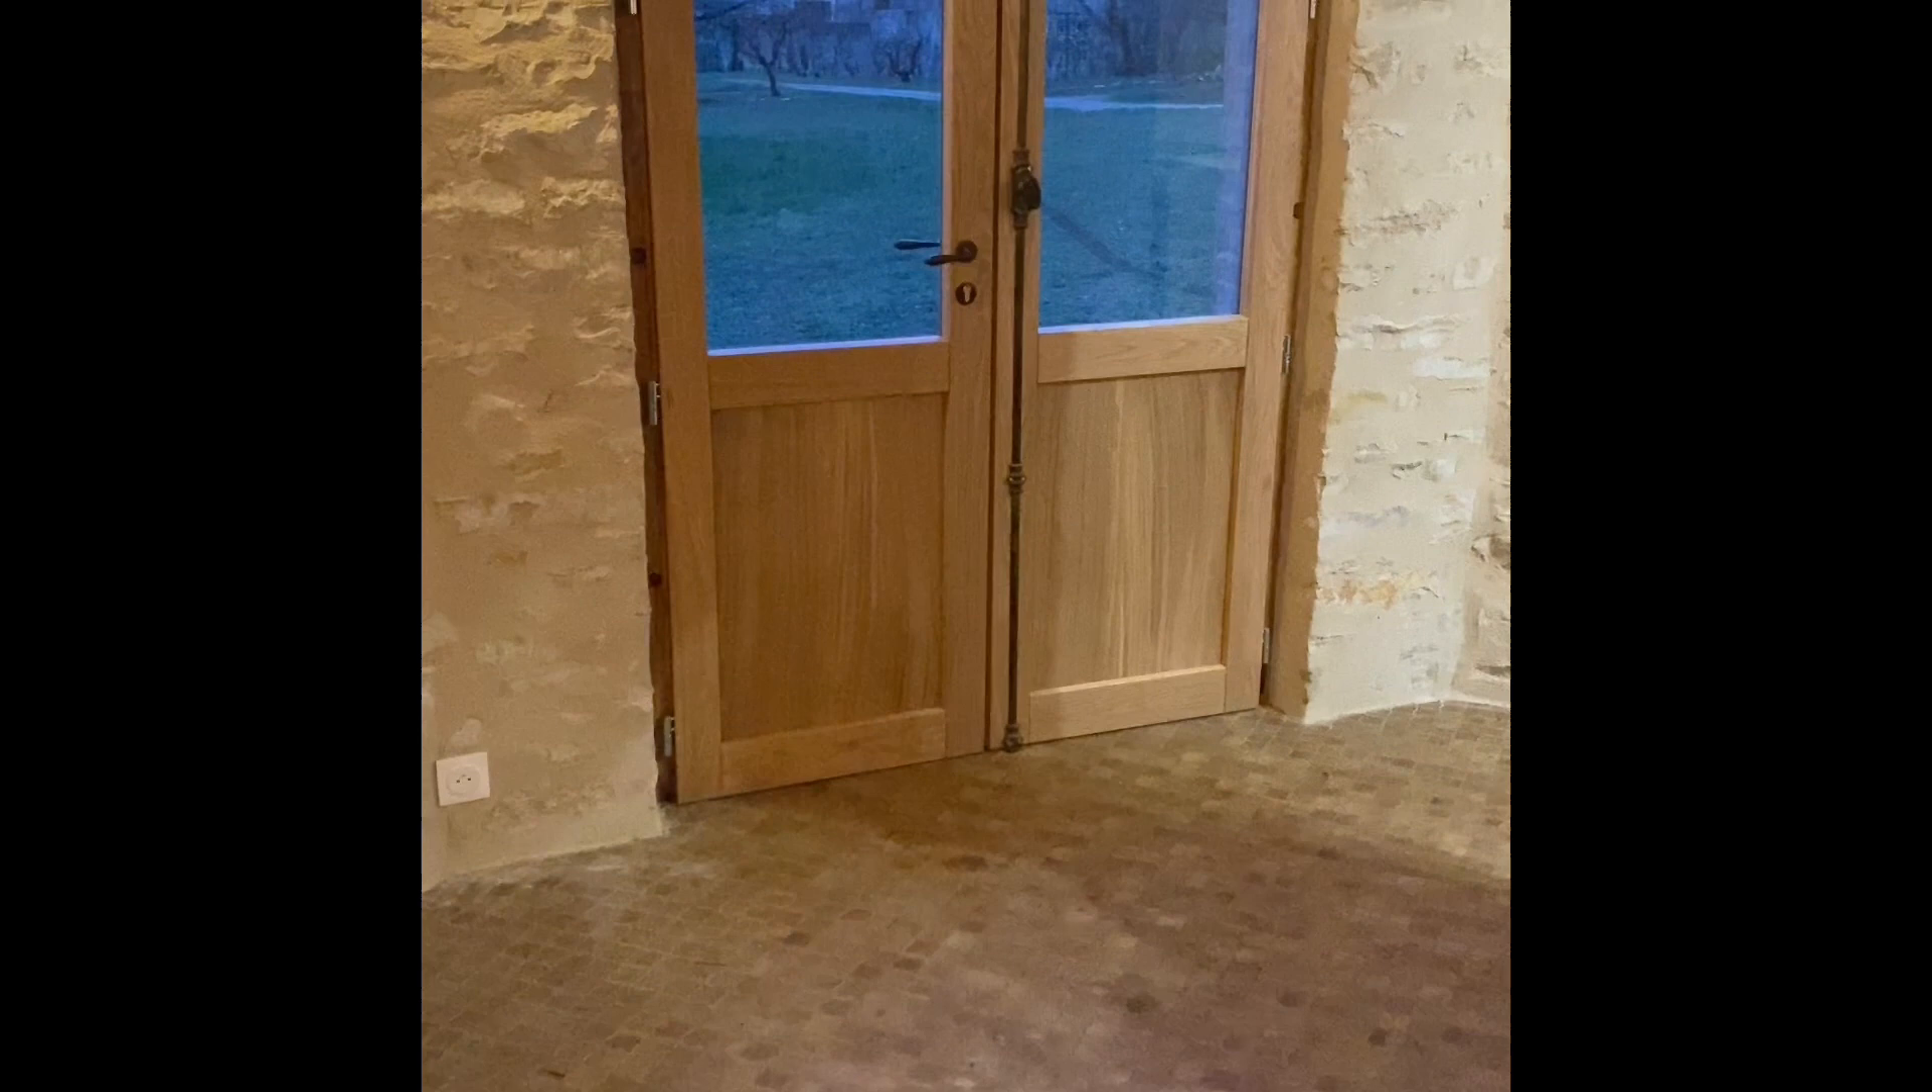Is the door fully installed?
Yes.